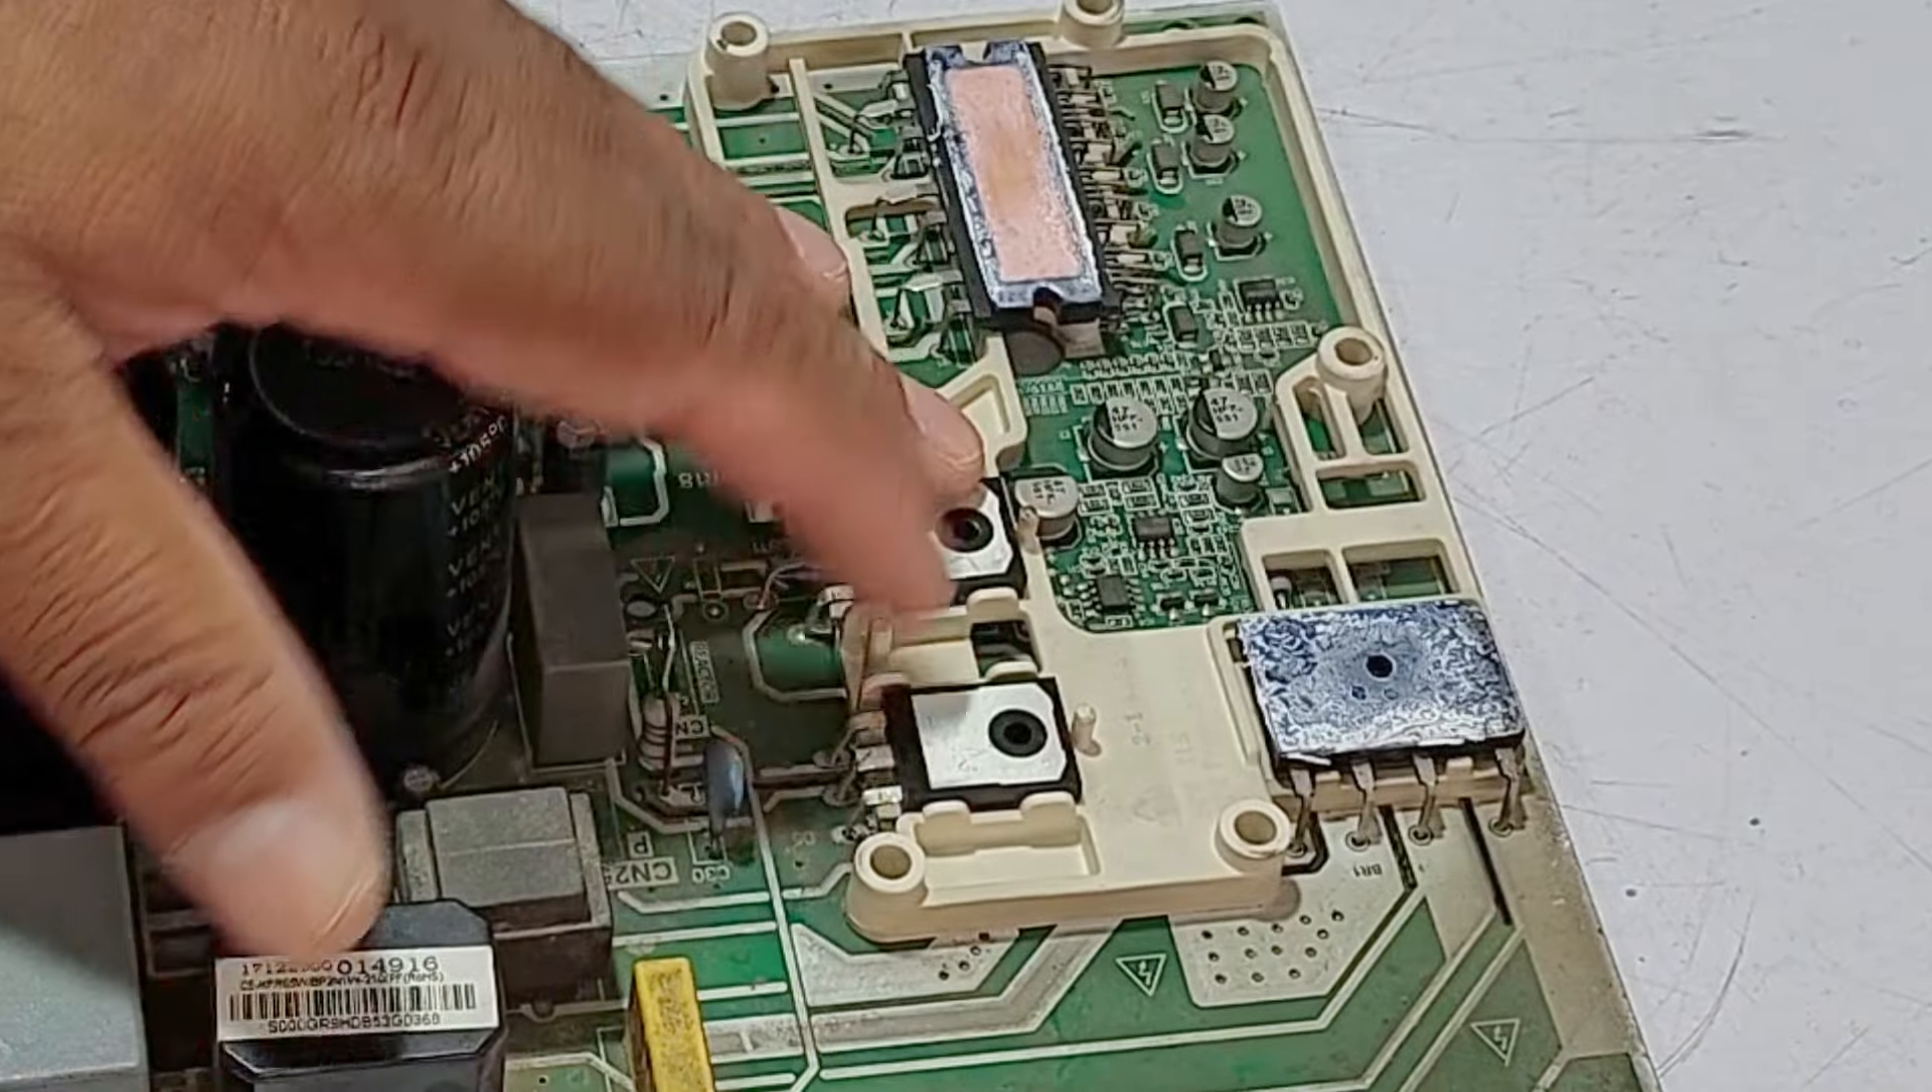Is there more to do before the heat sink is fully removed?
No.